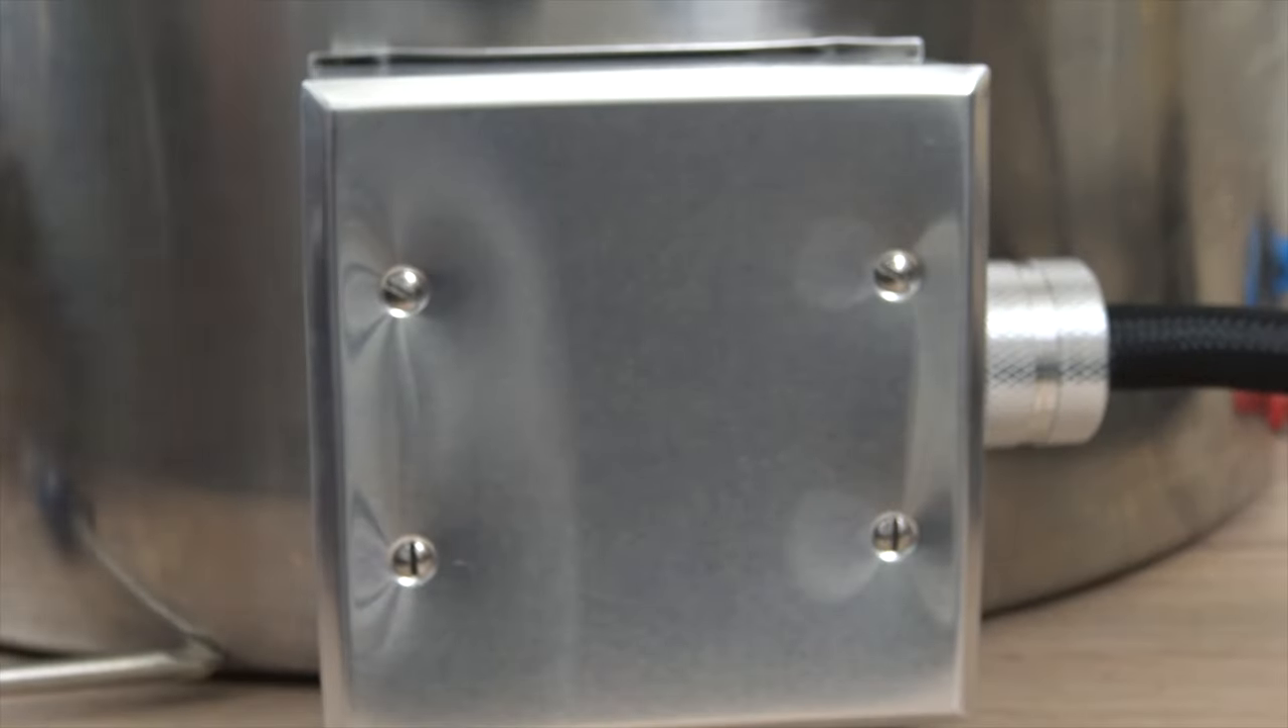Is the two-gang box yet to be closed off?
No.